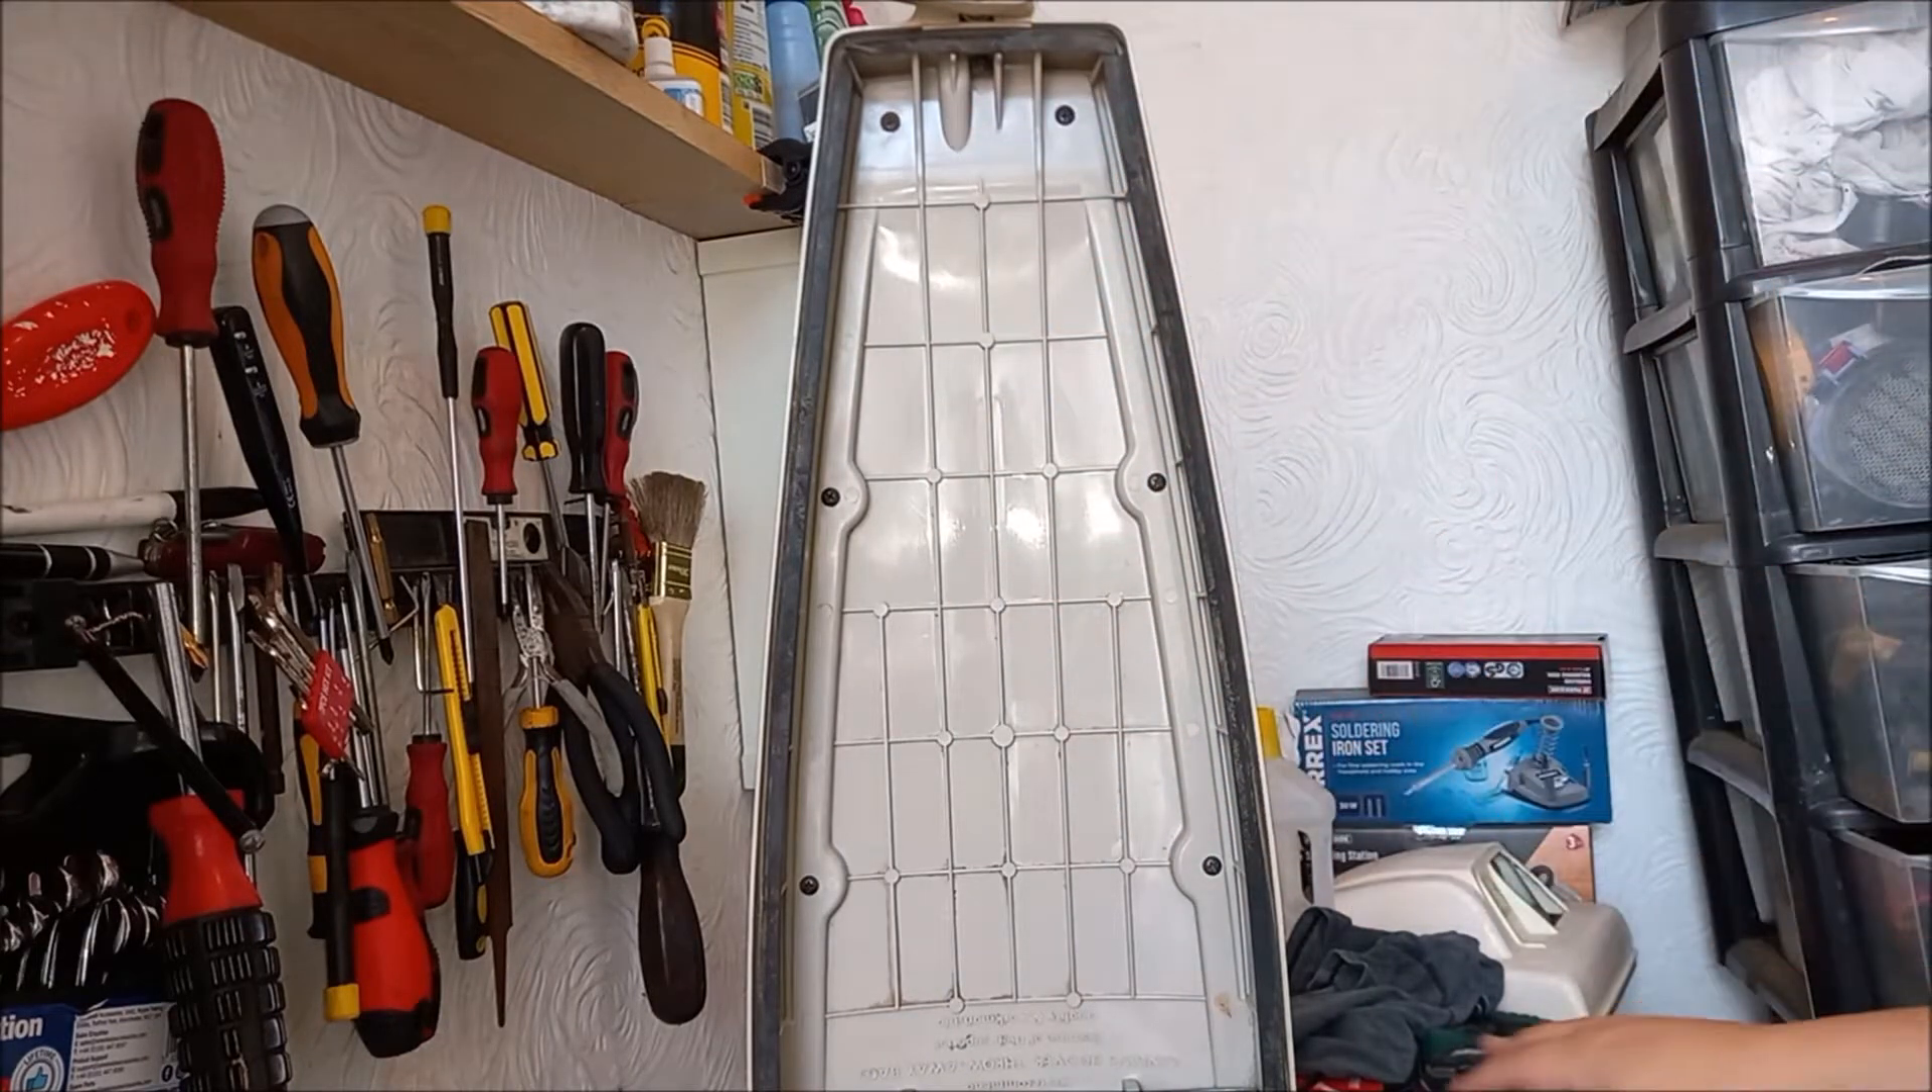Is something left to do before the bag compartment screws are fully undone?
Yes.